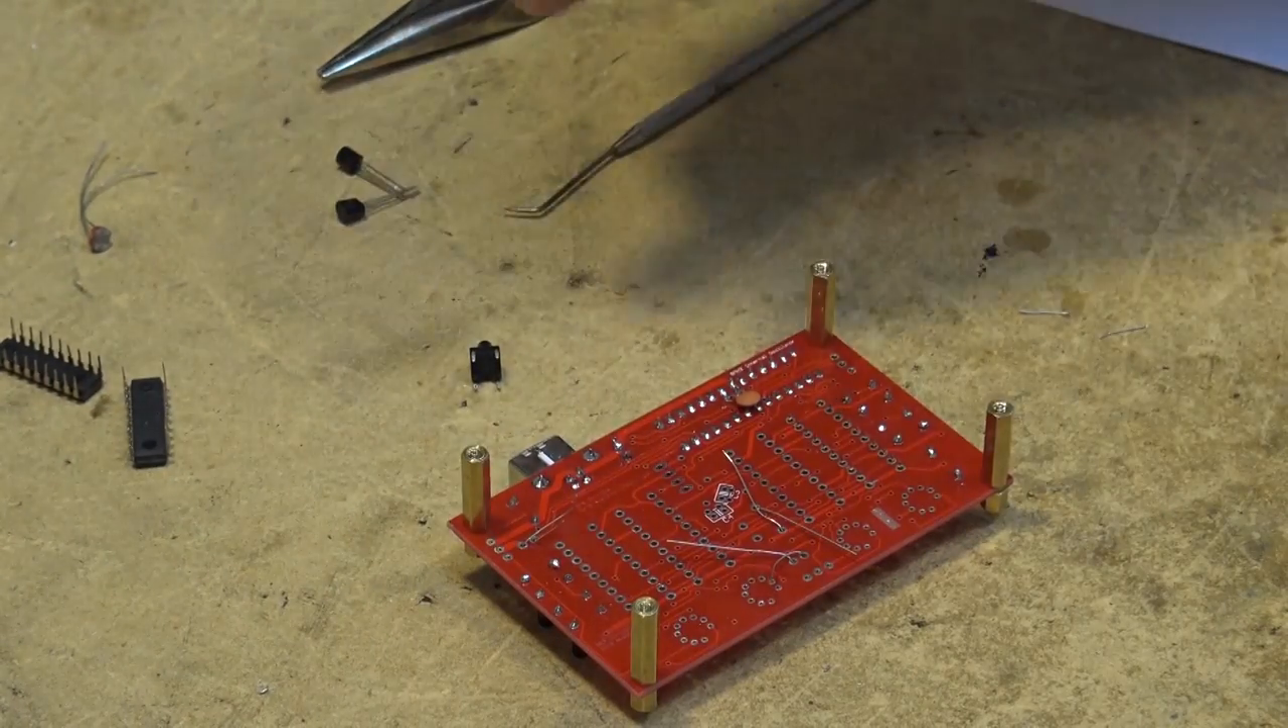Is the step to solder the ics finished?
No.